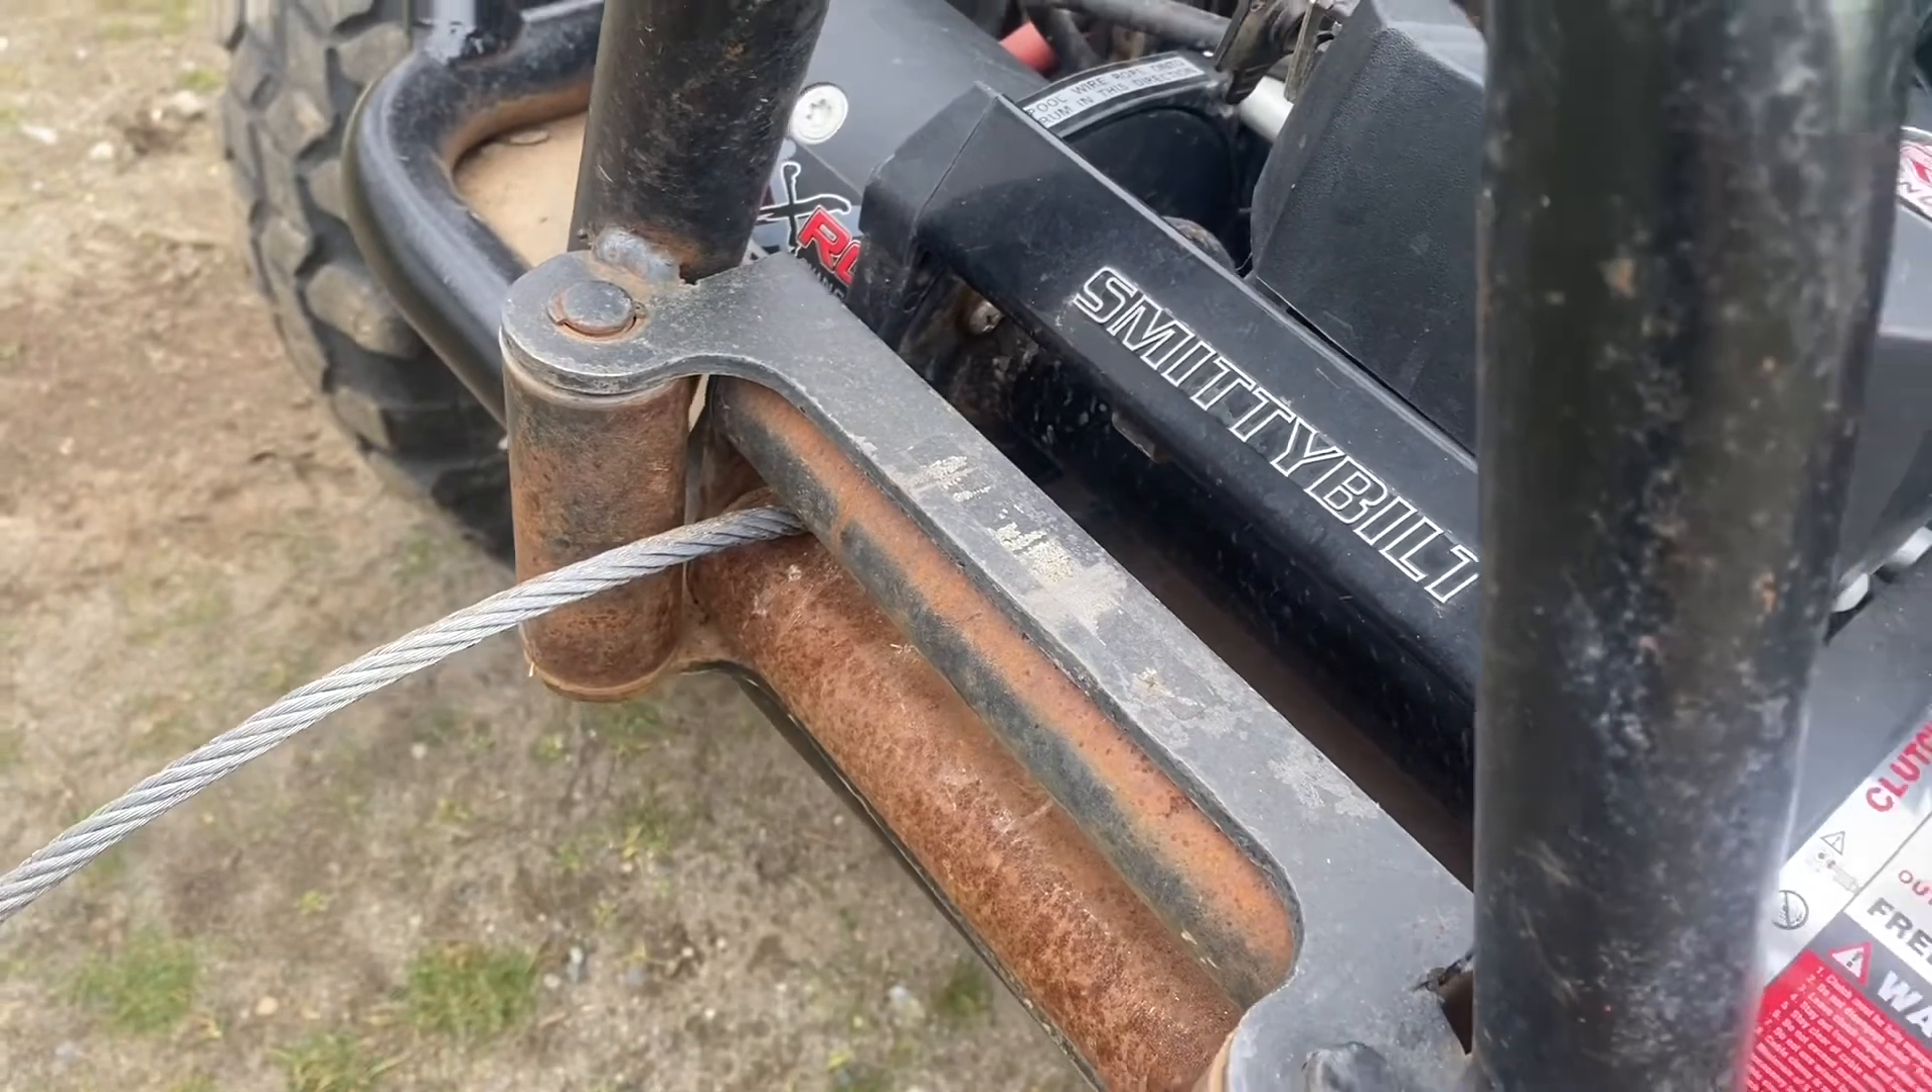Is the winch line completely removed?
No.